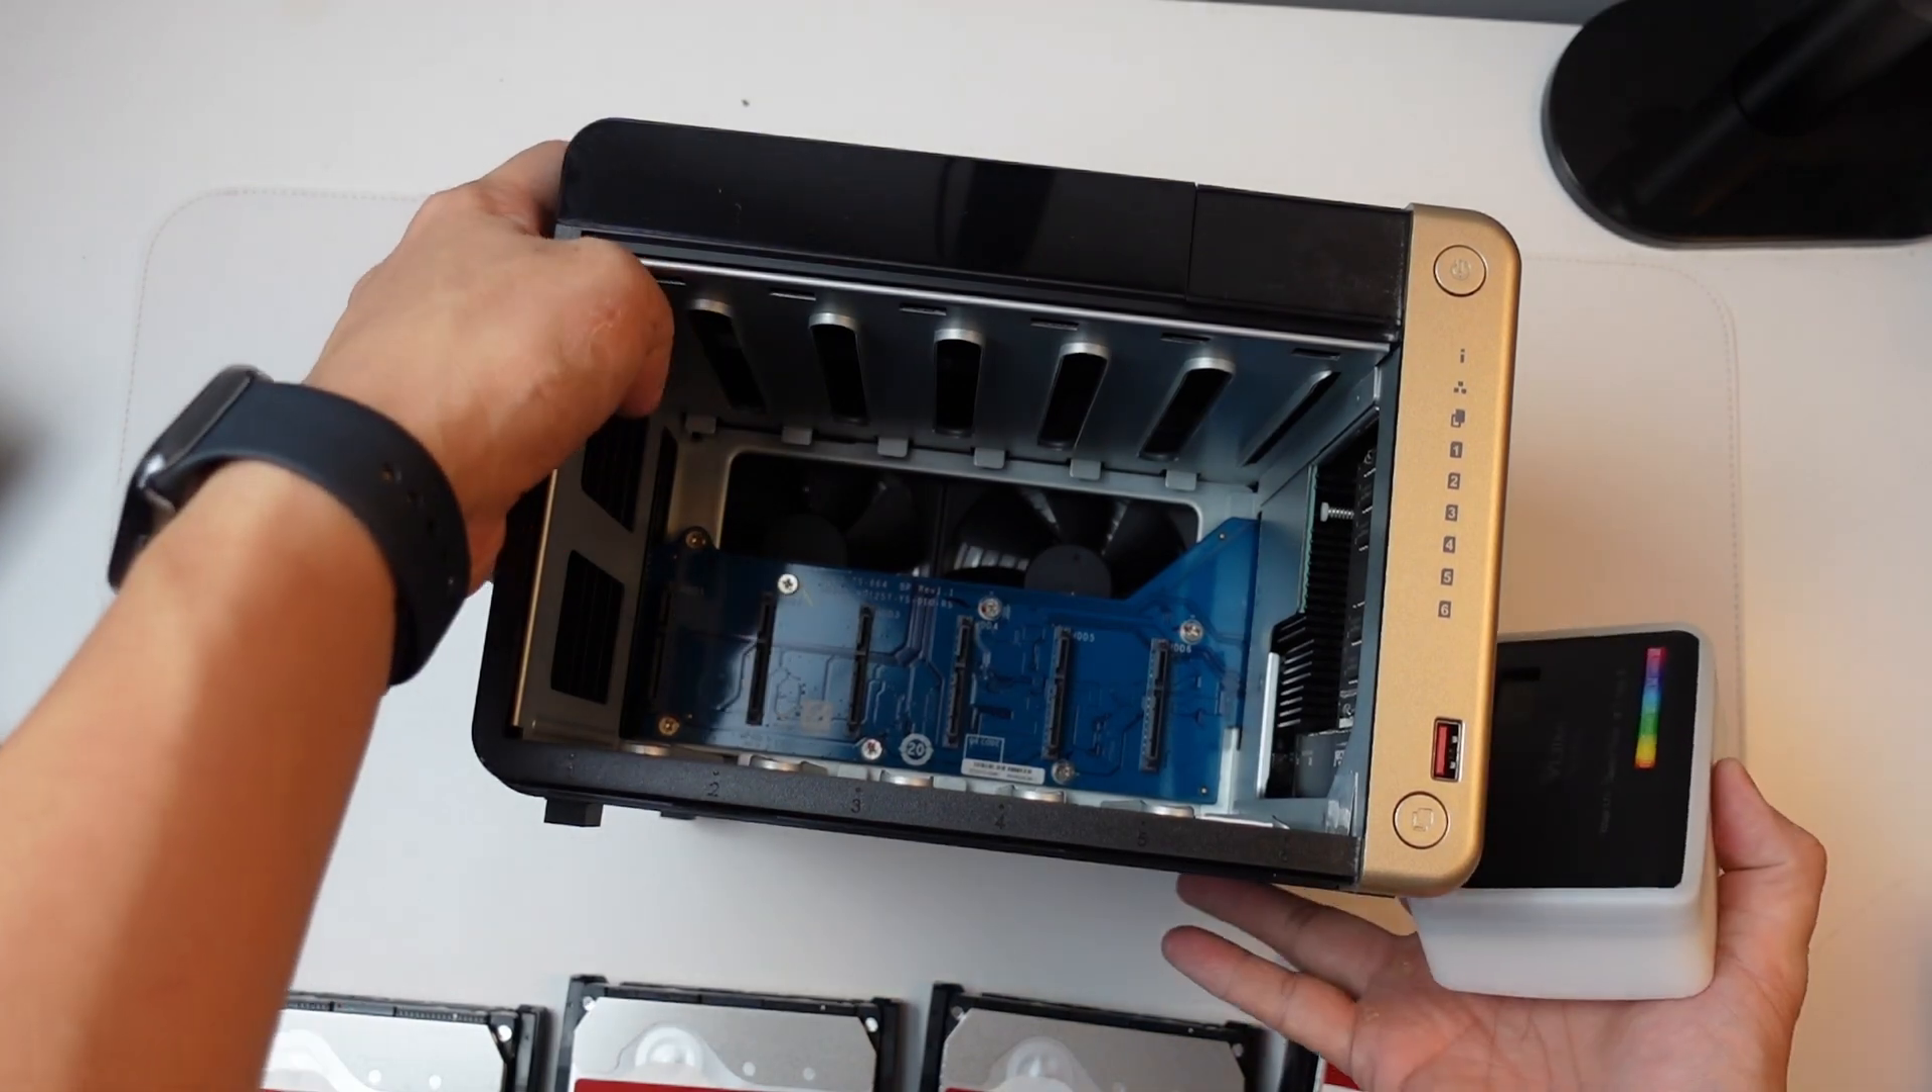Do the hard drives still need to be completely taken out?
No.